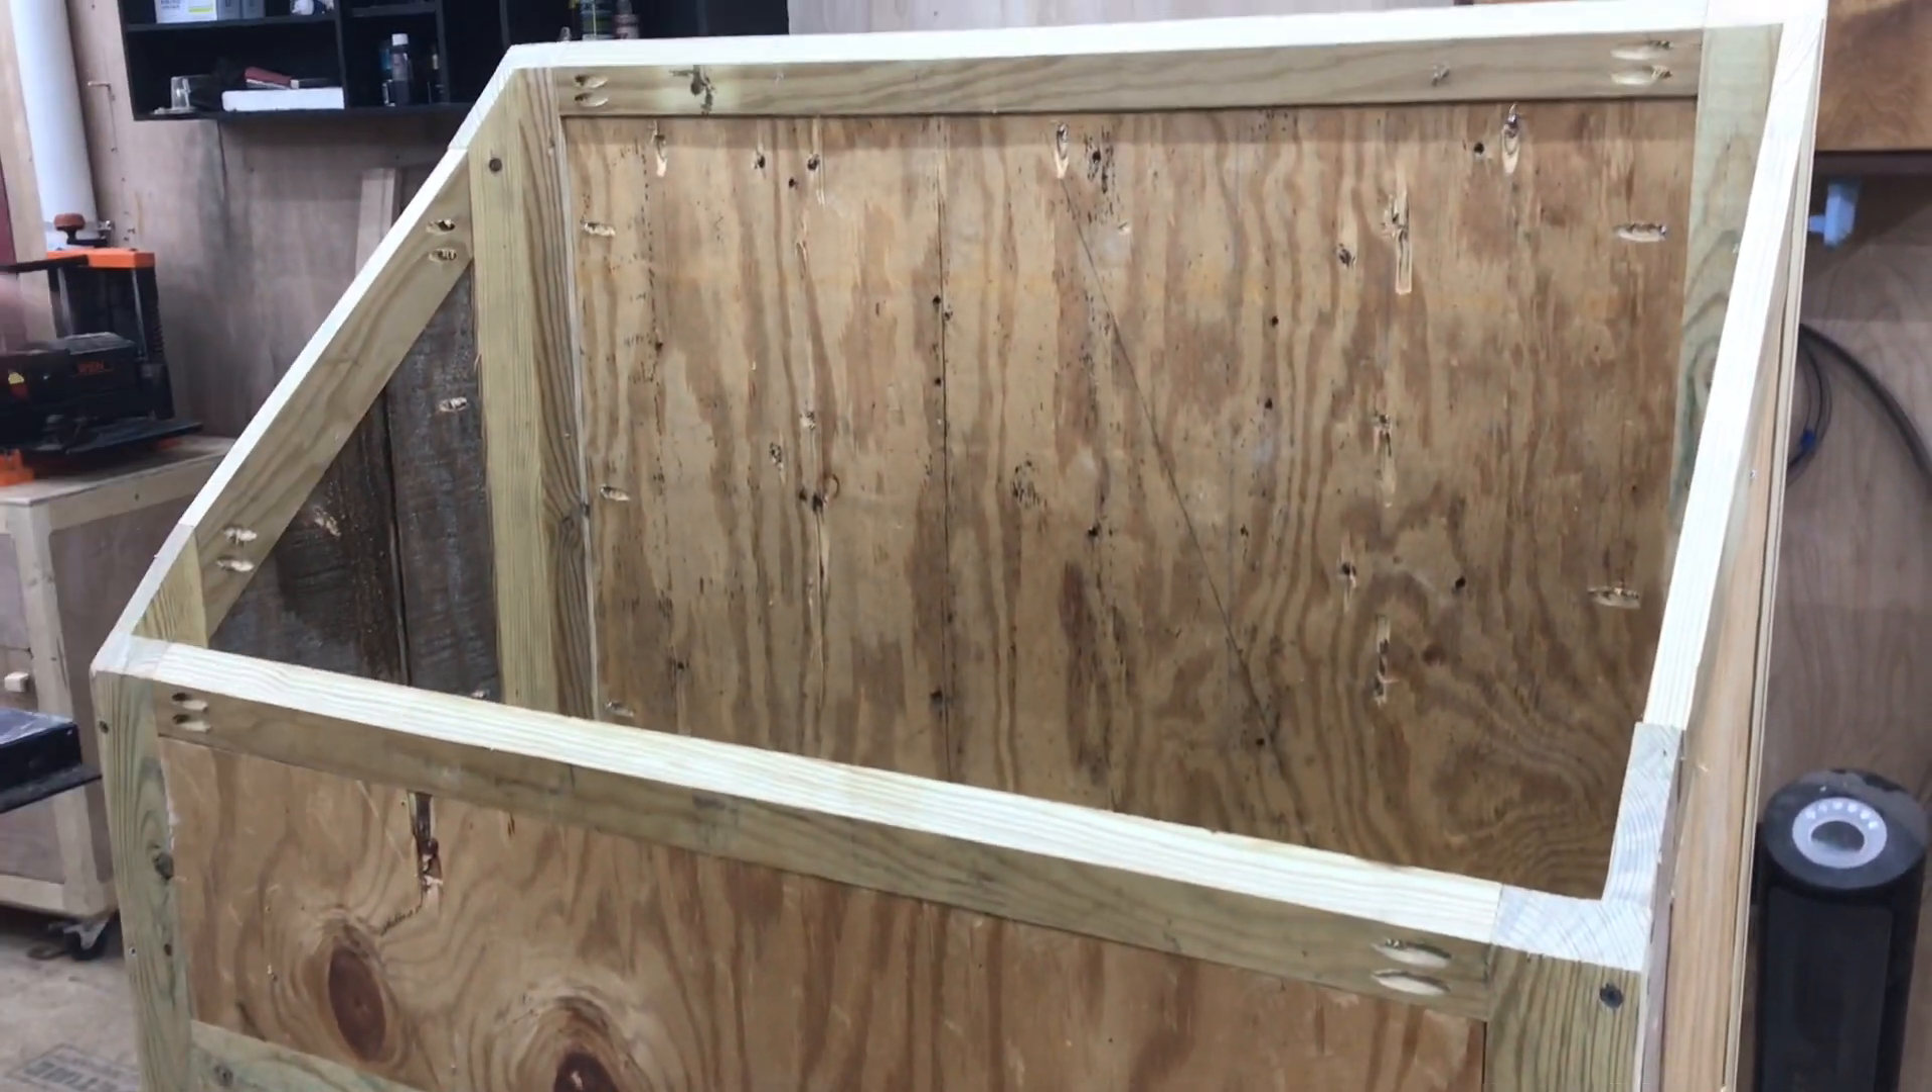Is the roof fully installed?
No.